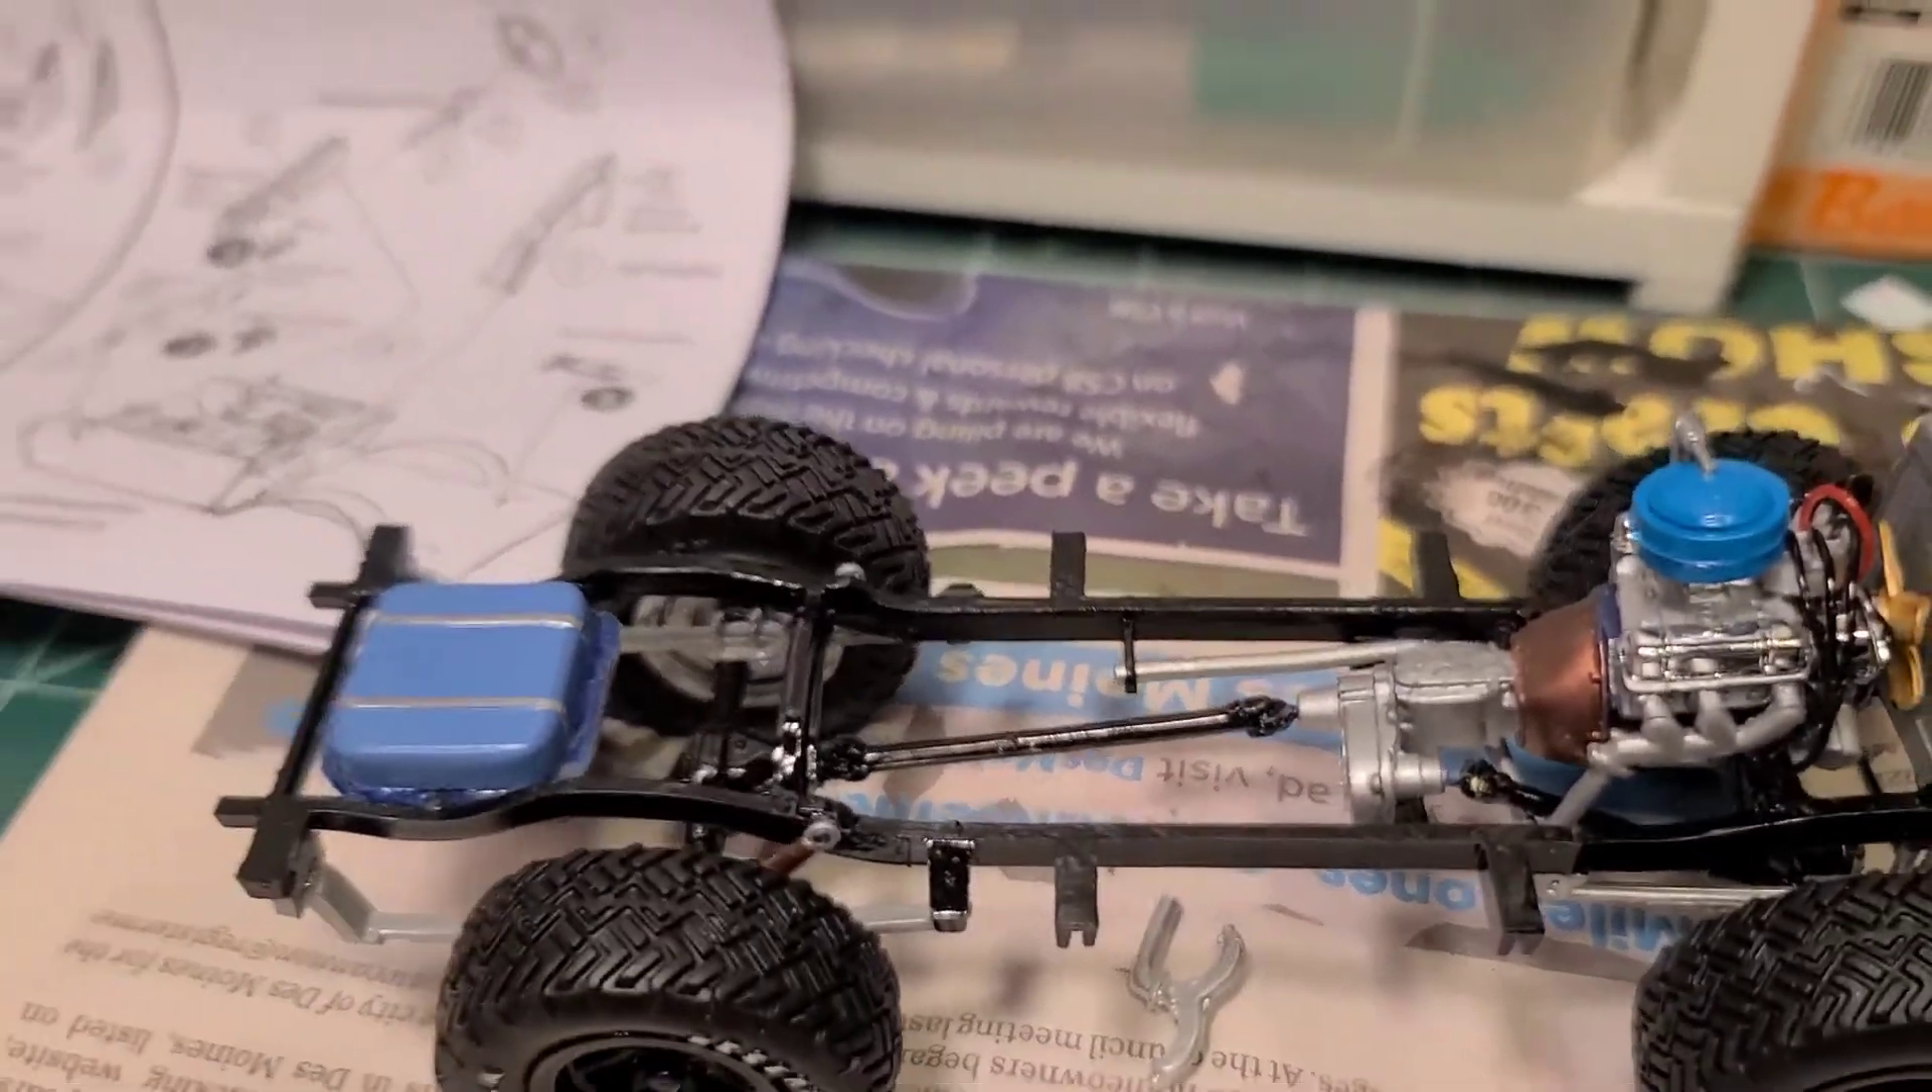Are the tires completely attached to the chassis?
Yes.